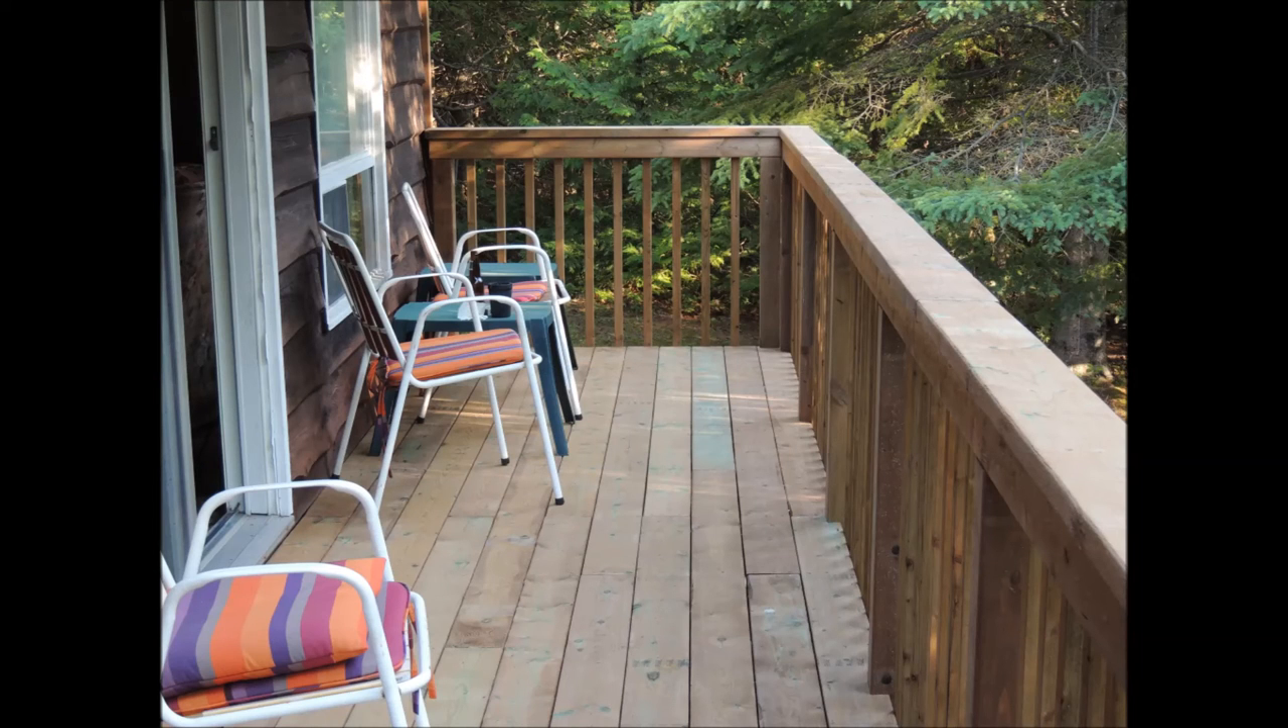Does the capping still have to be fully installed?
No.